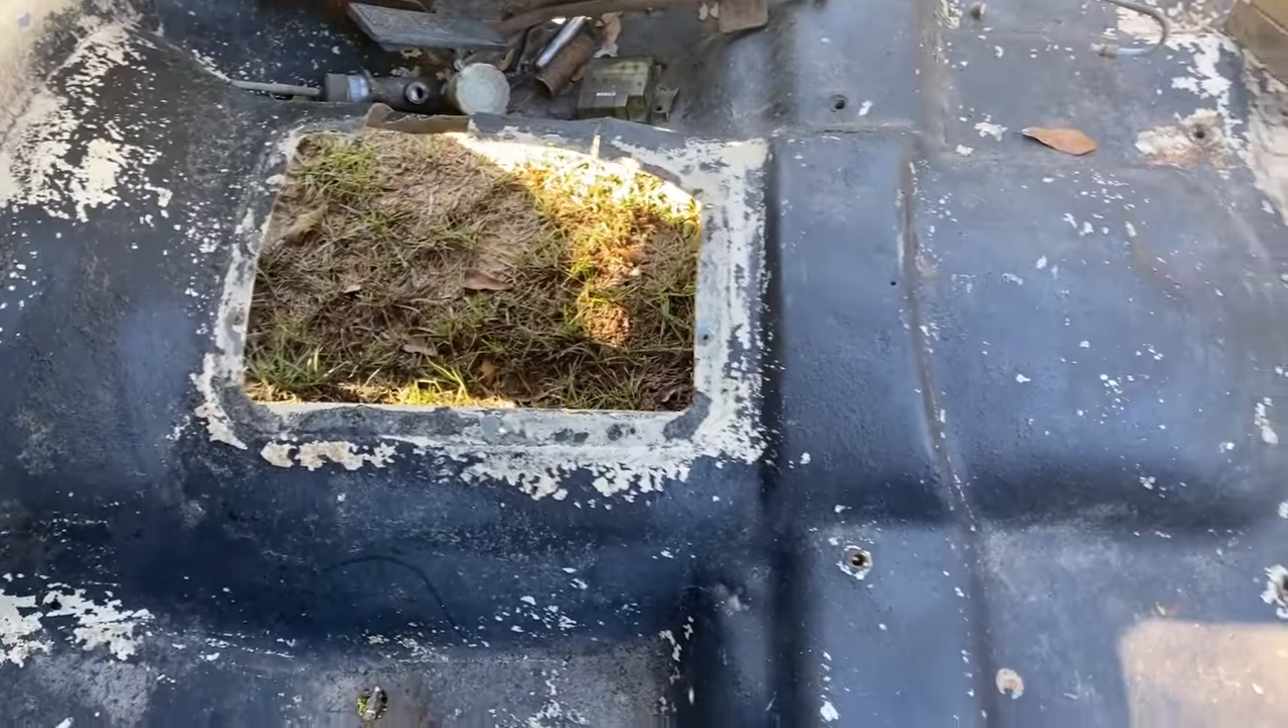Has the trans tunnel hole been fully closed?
No.